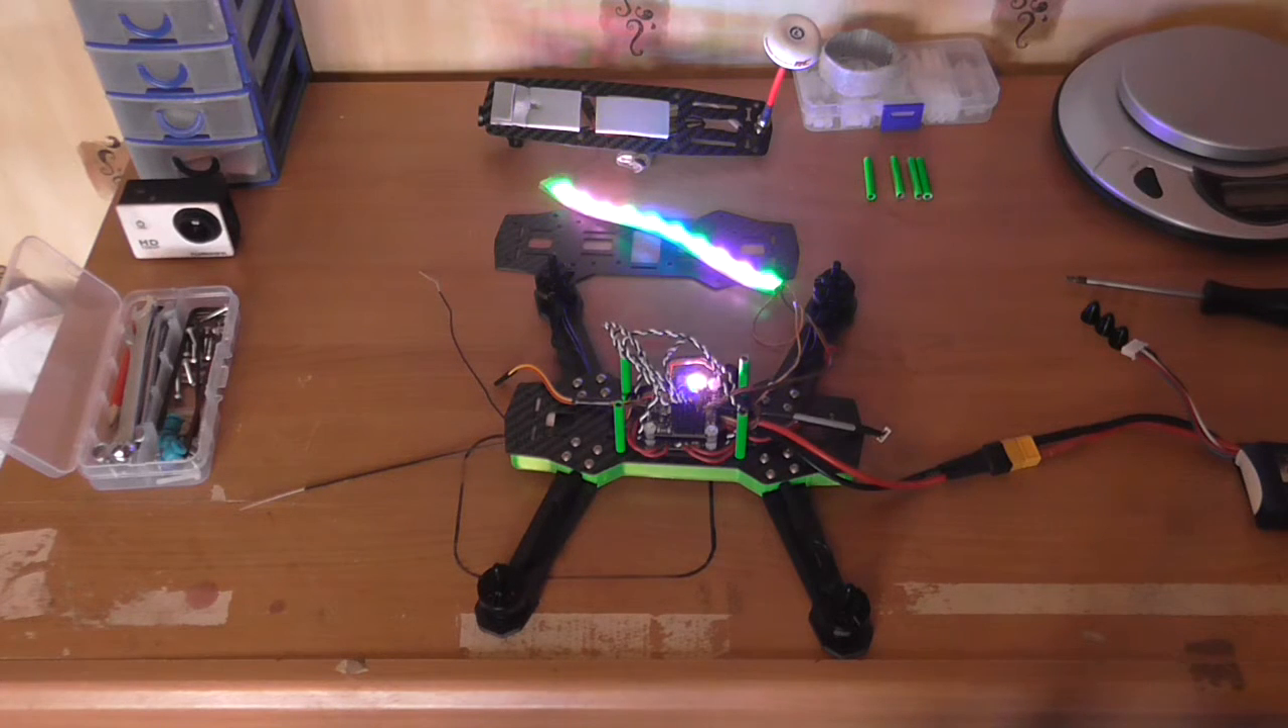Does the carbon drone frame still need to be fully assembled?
Yes.